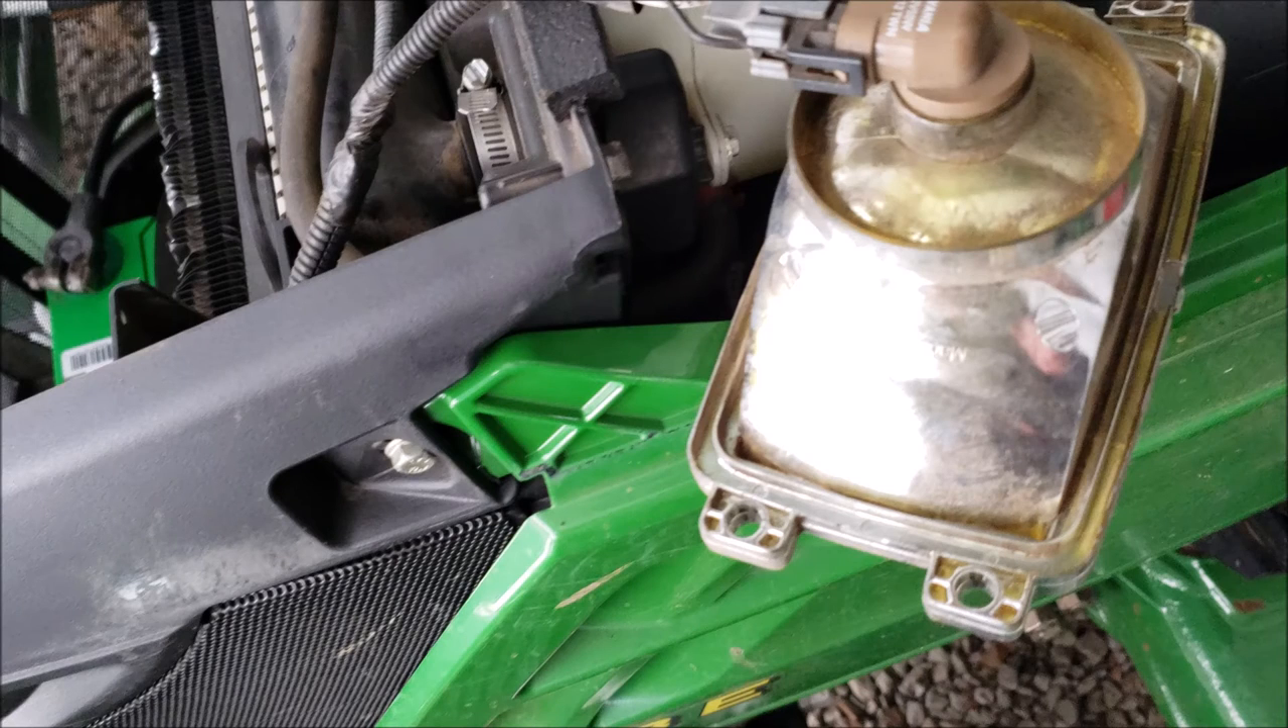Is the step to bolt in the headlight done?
No.